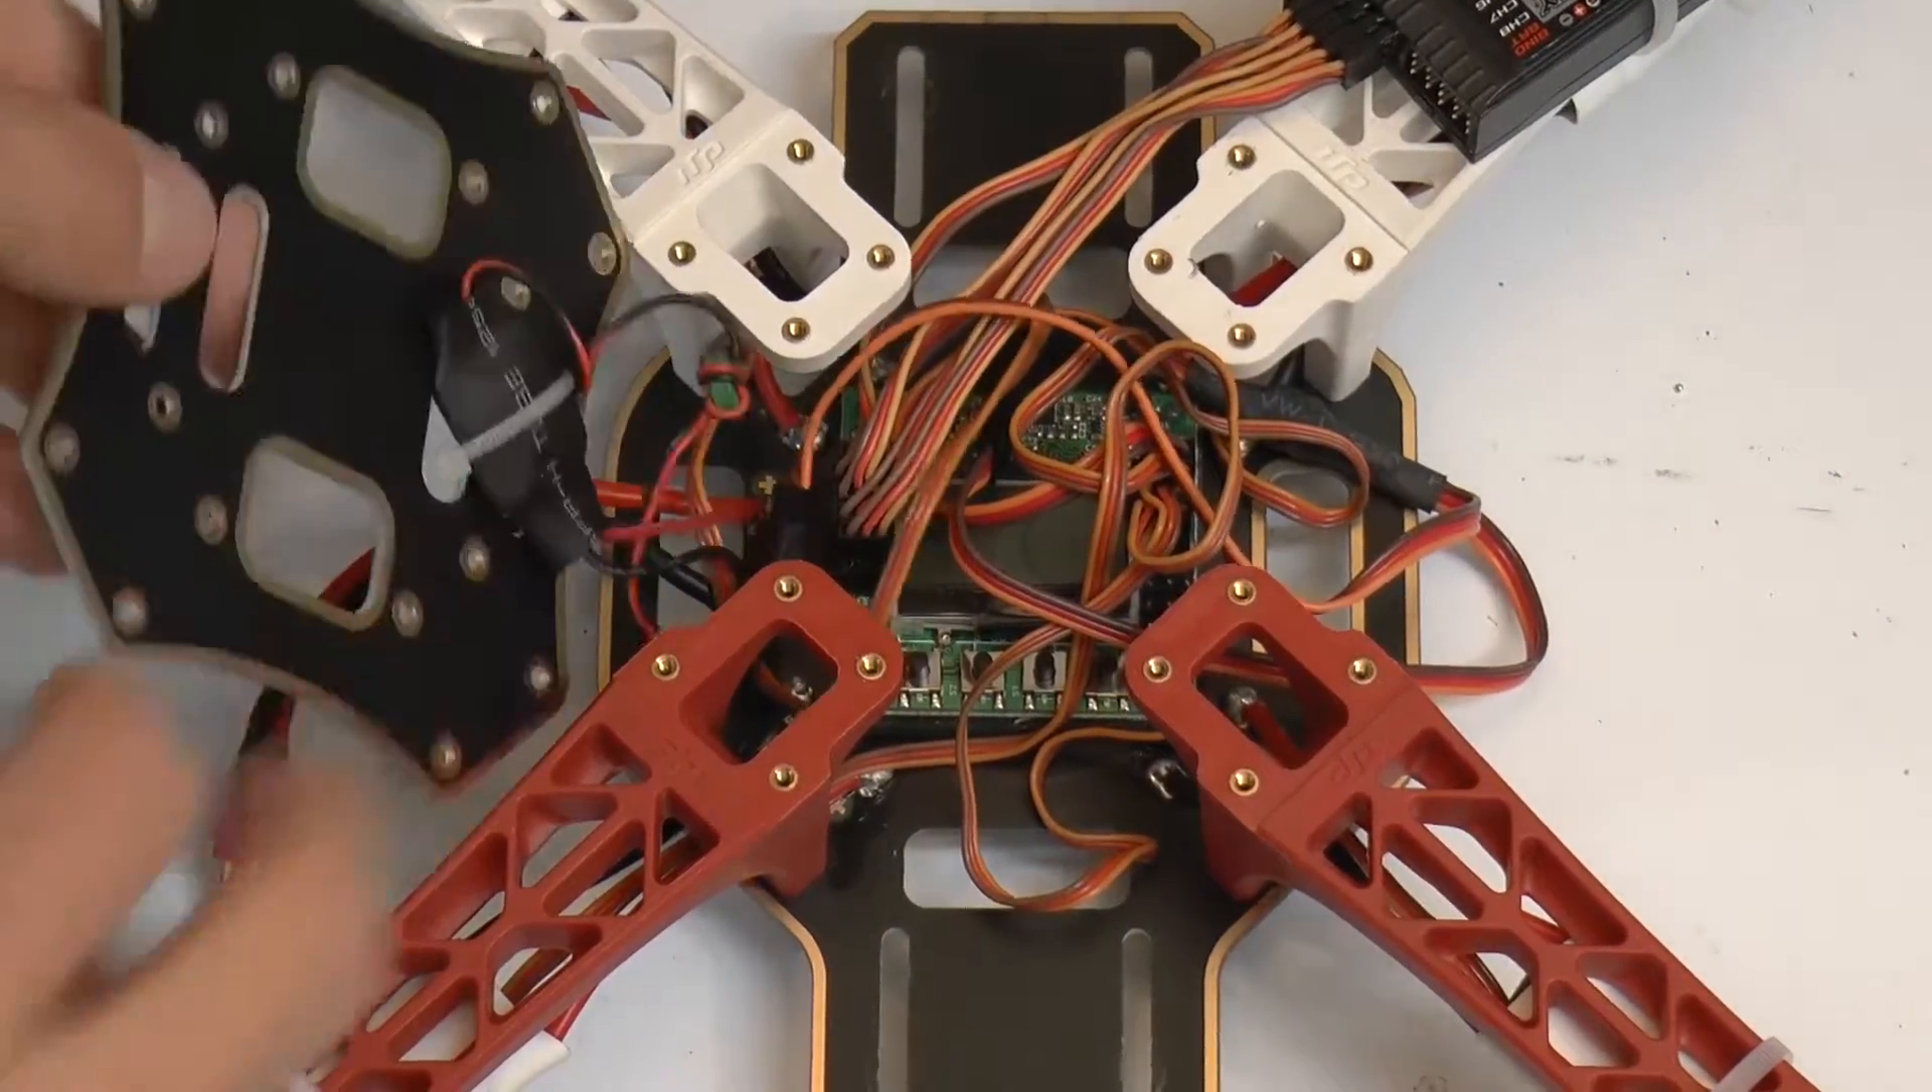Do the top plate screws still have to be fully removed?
No.